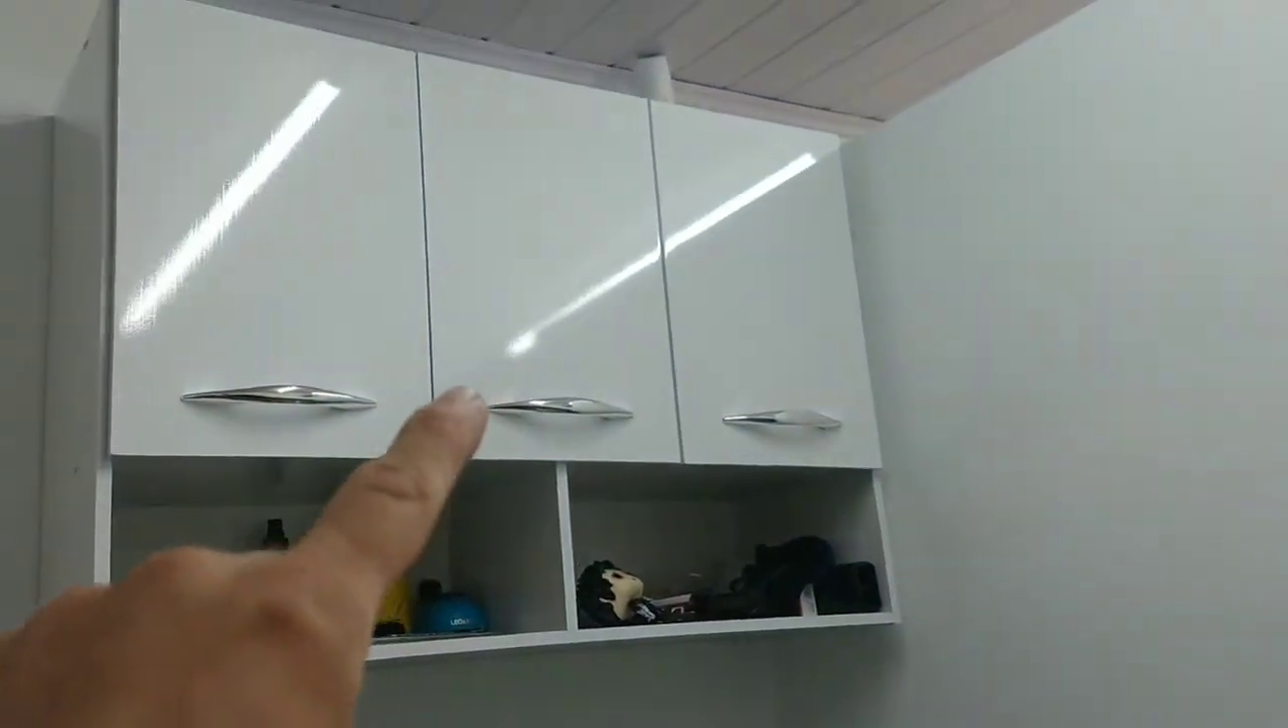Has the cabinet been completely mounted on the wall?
Yes.